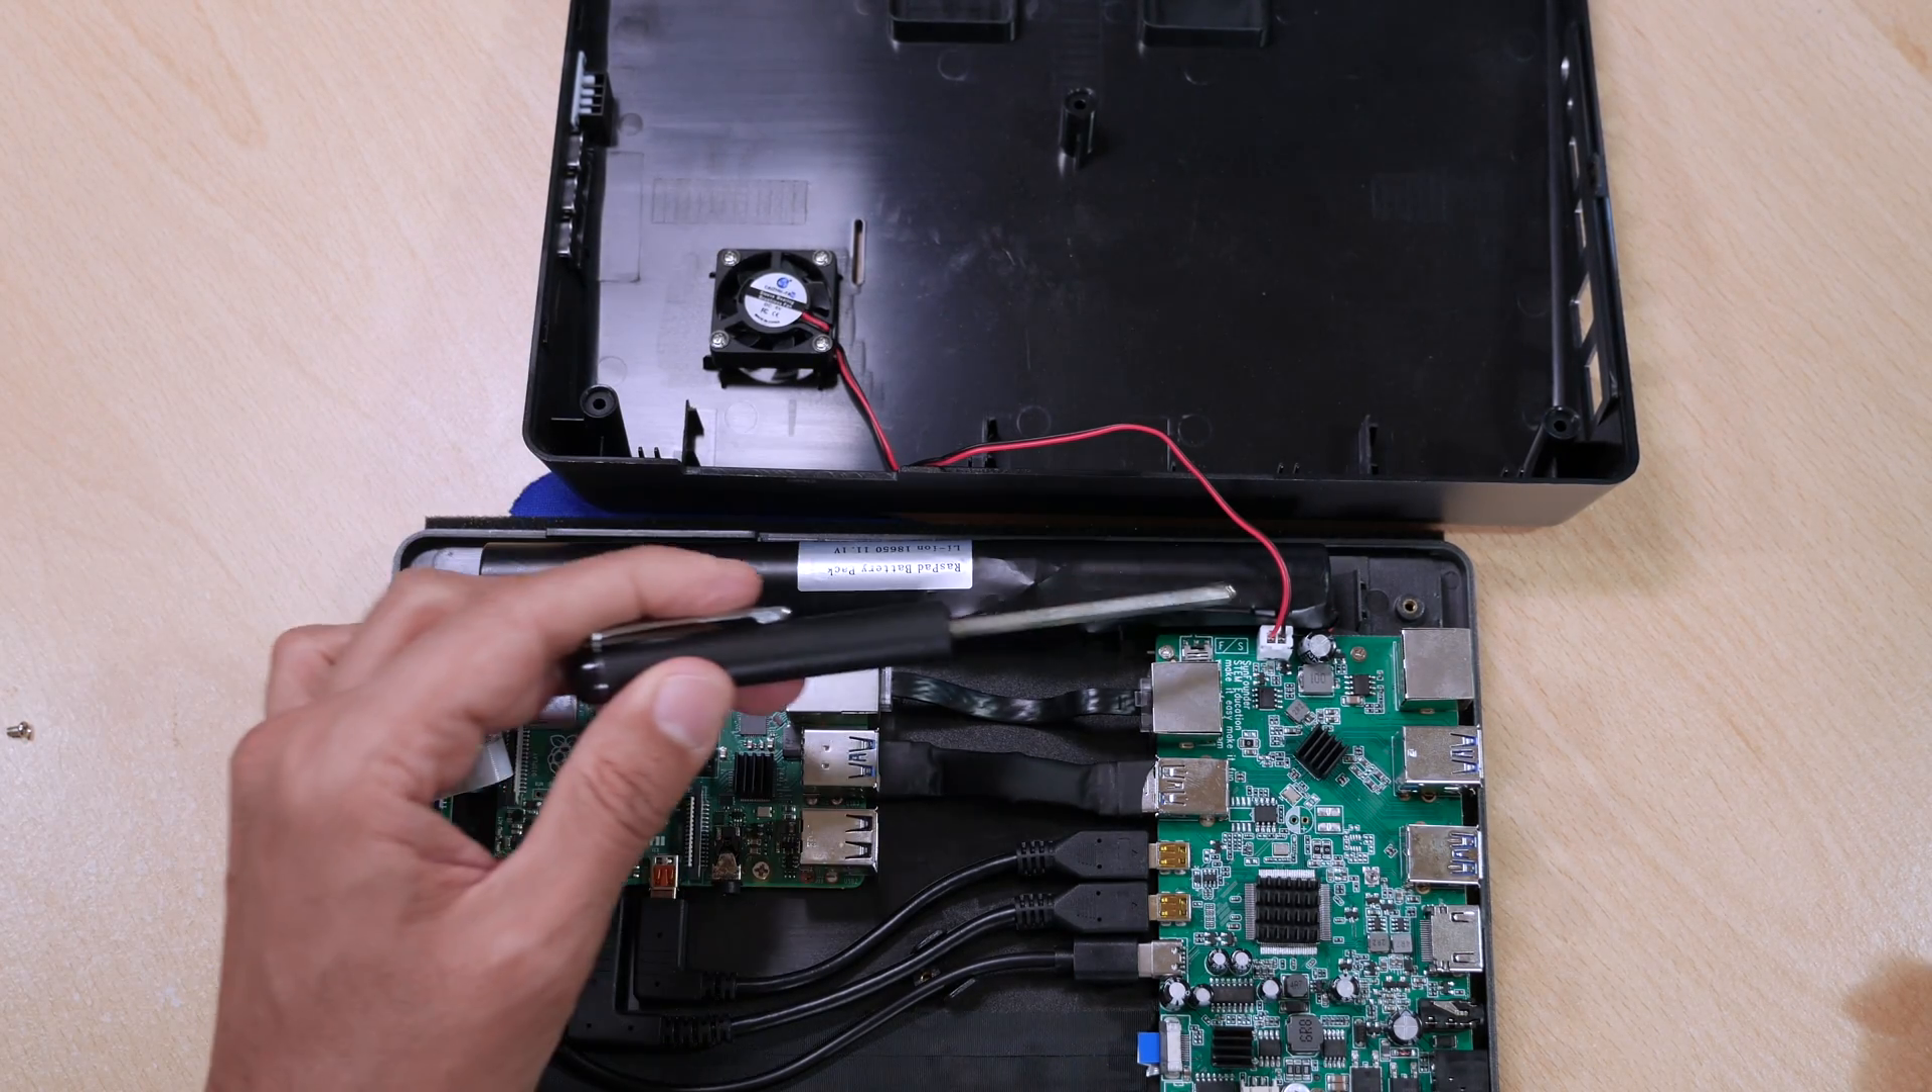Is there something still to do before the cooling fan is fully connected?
No.